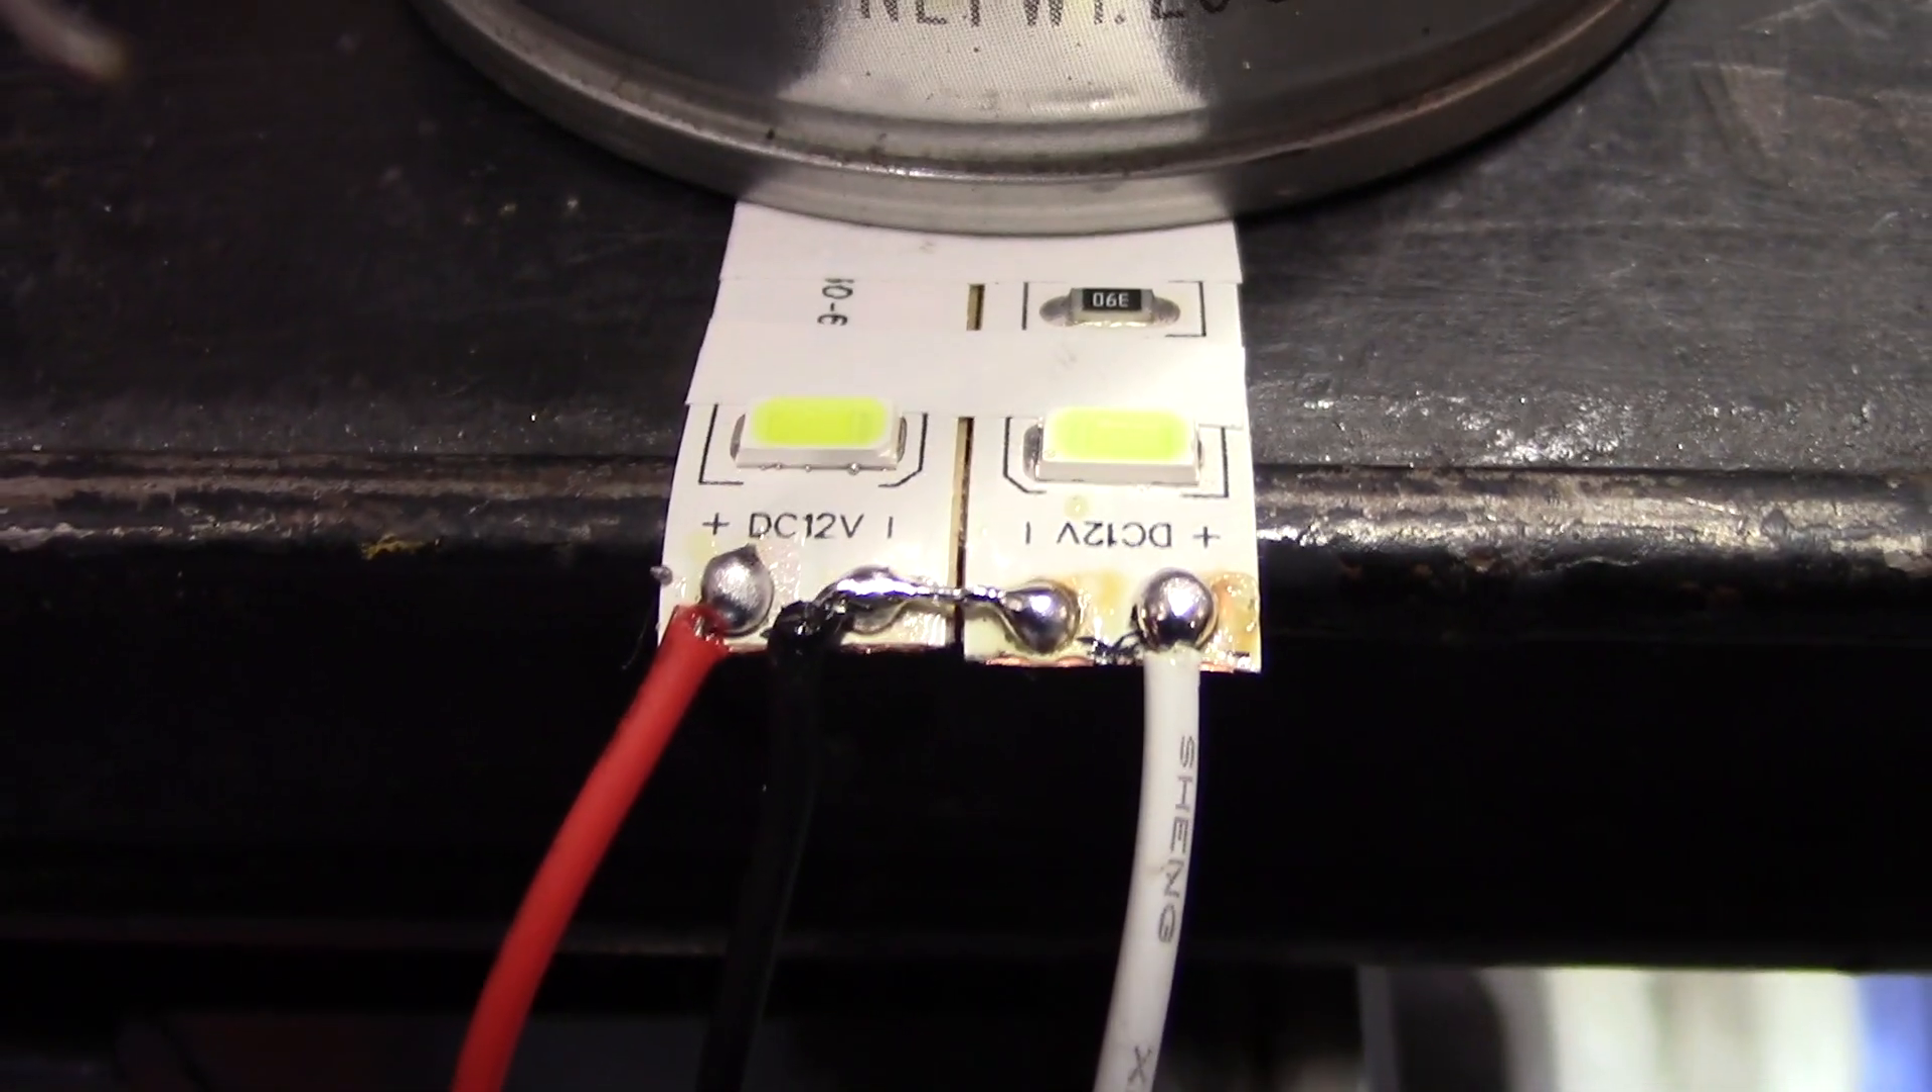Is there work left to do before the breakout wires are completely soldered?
No.